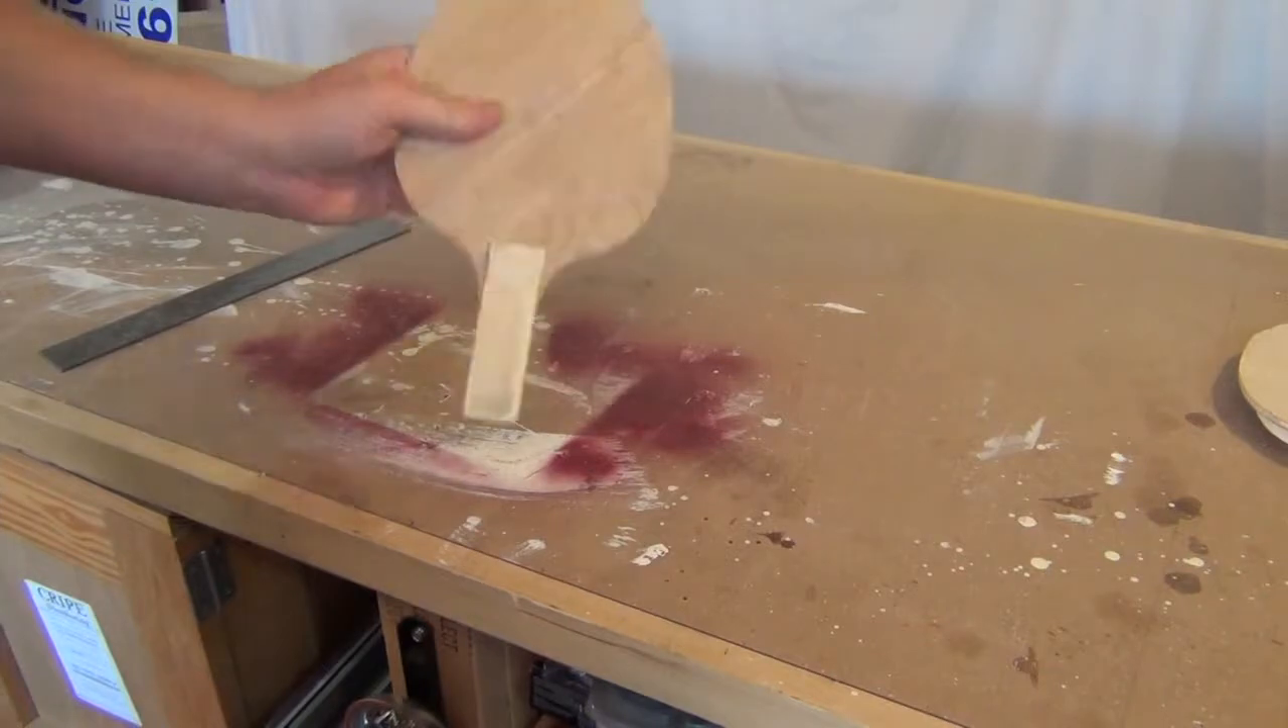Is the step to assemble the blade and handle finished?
Yes.